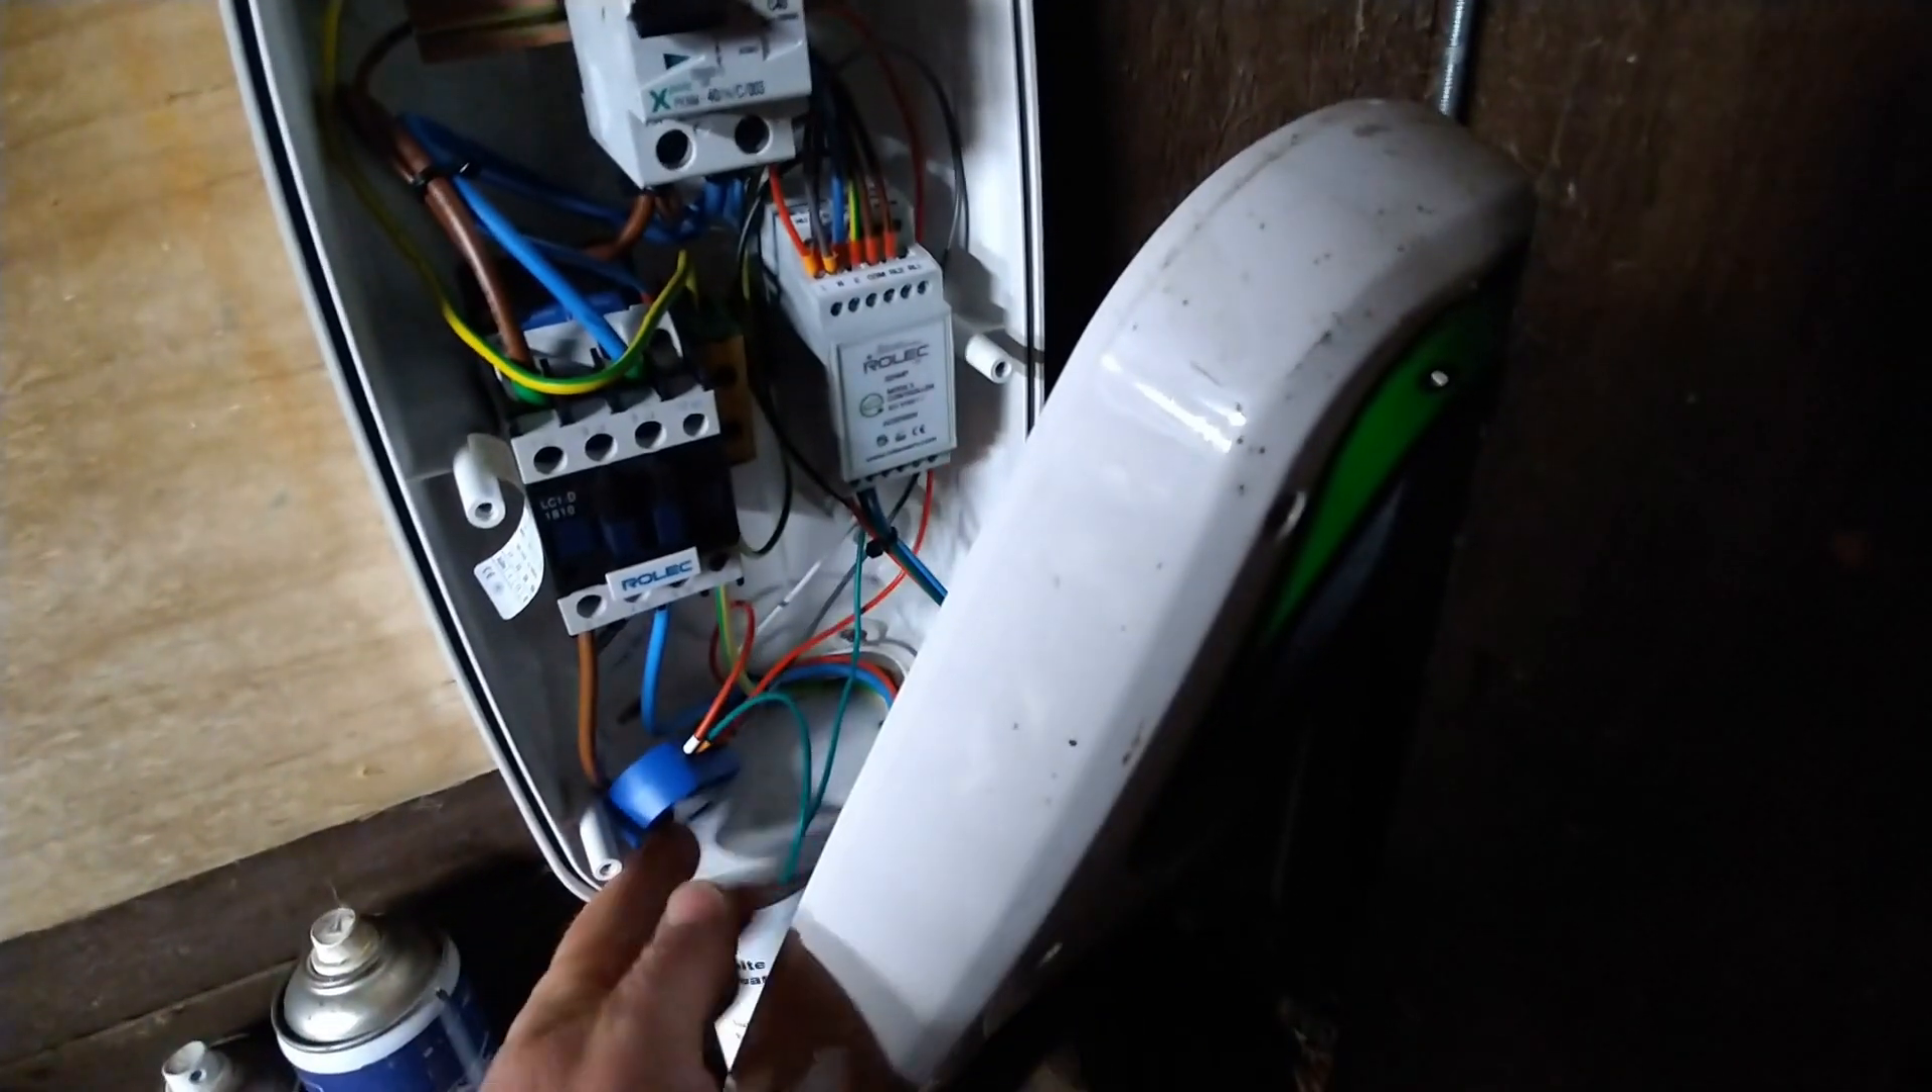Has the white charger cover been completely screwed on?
No.